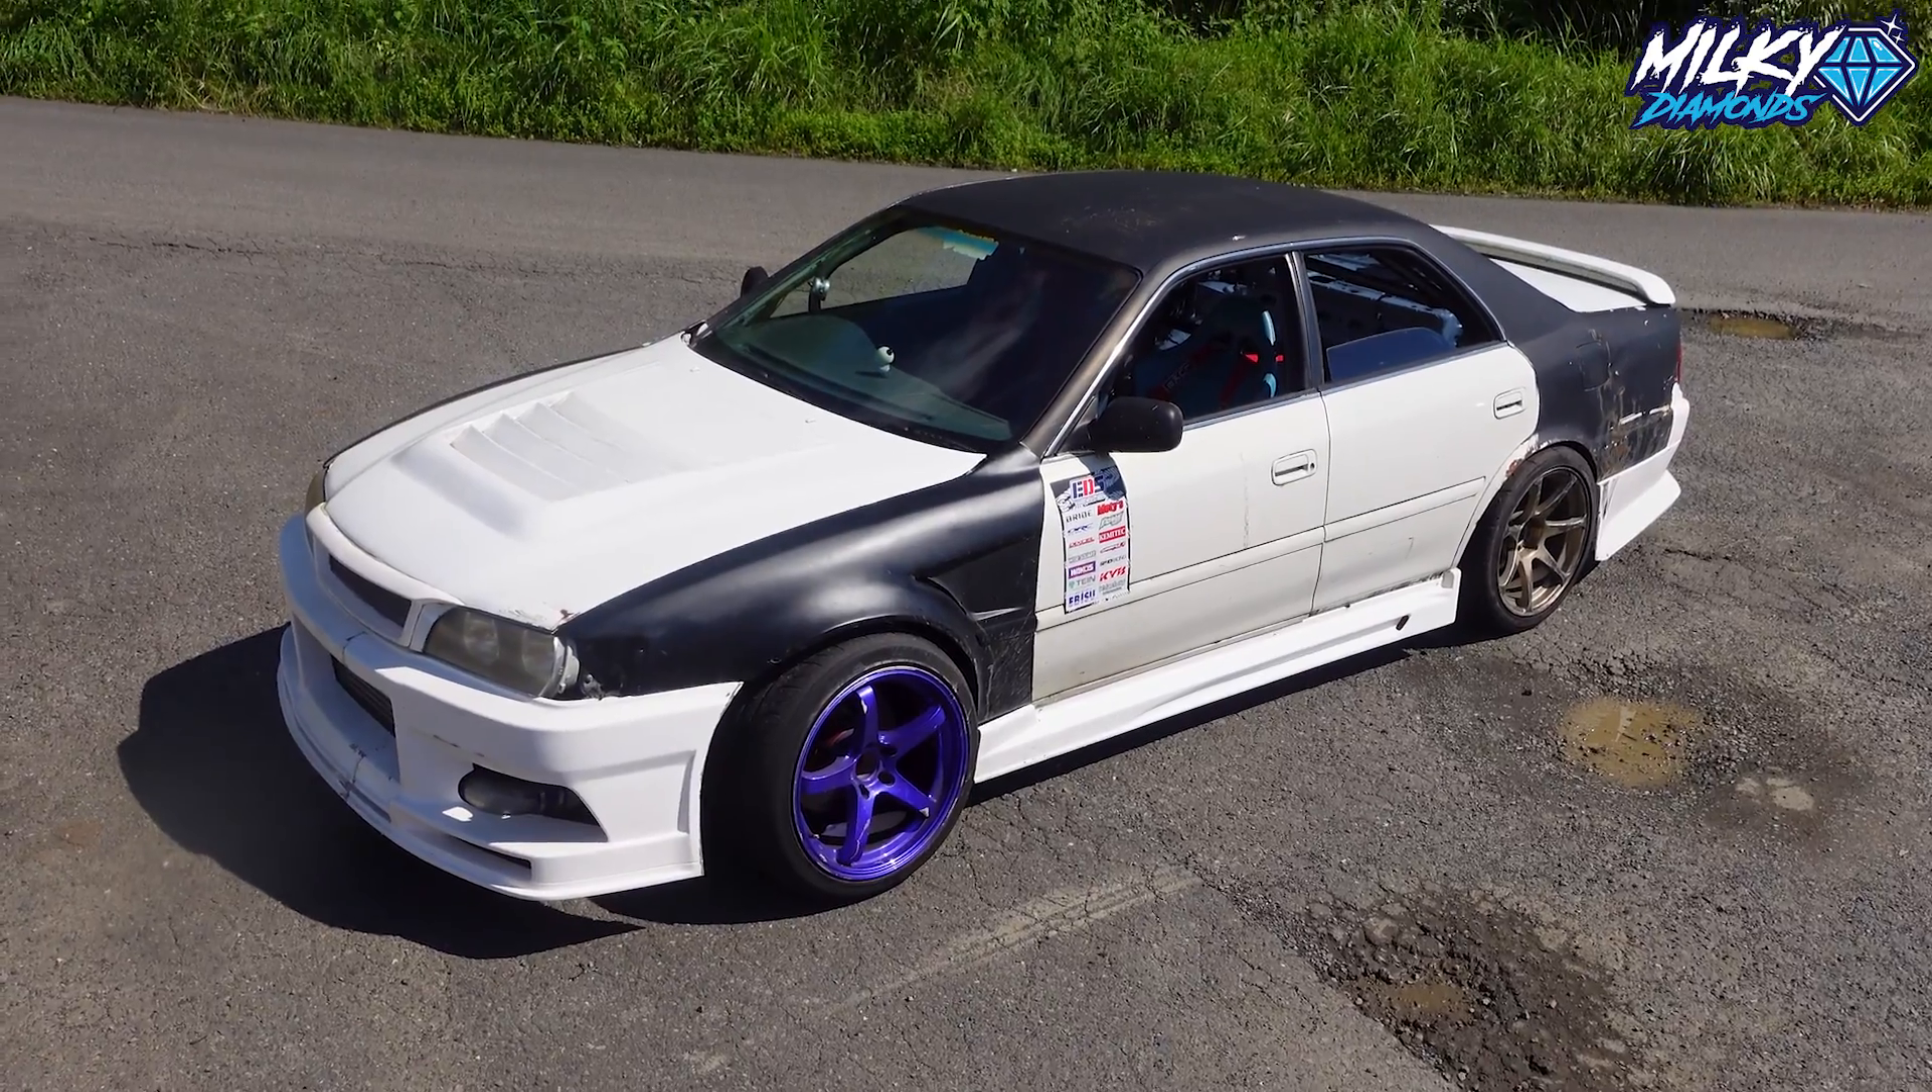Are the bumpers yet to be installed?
No.